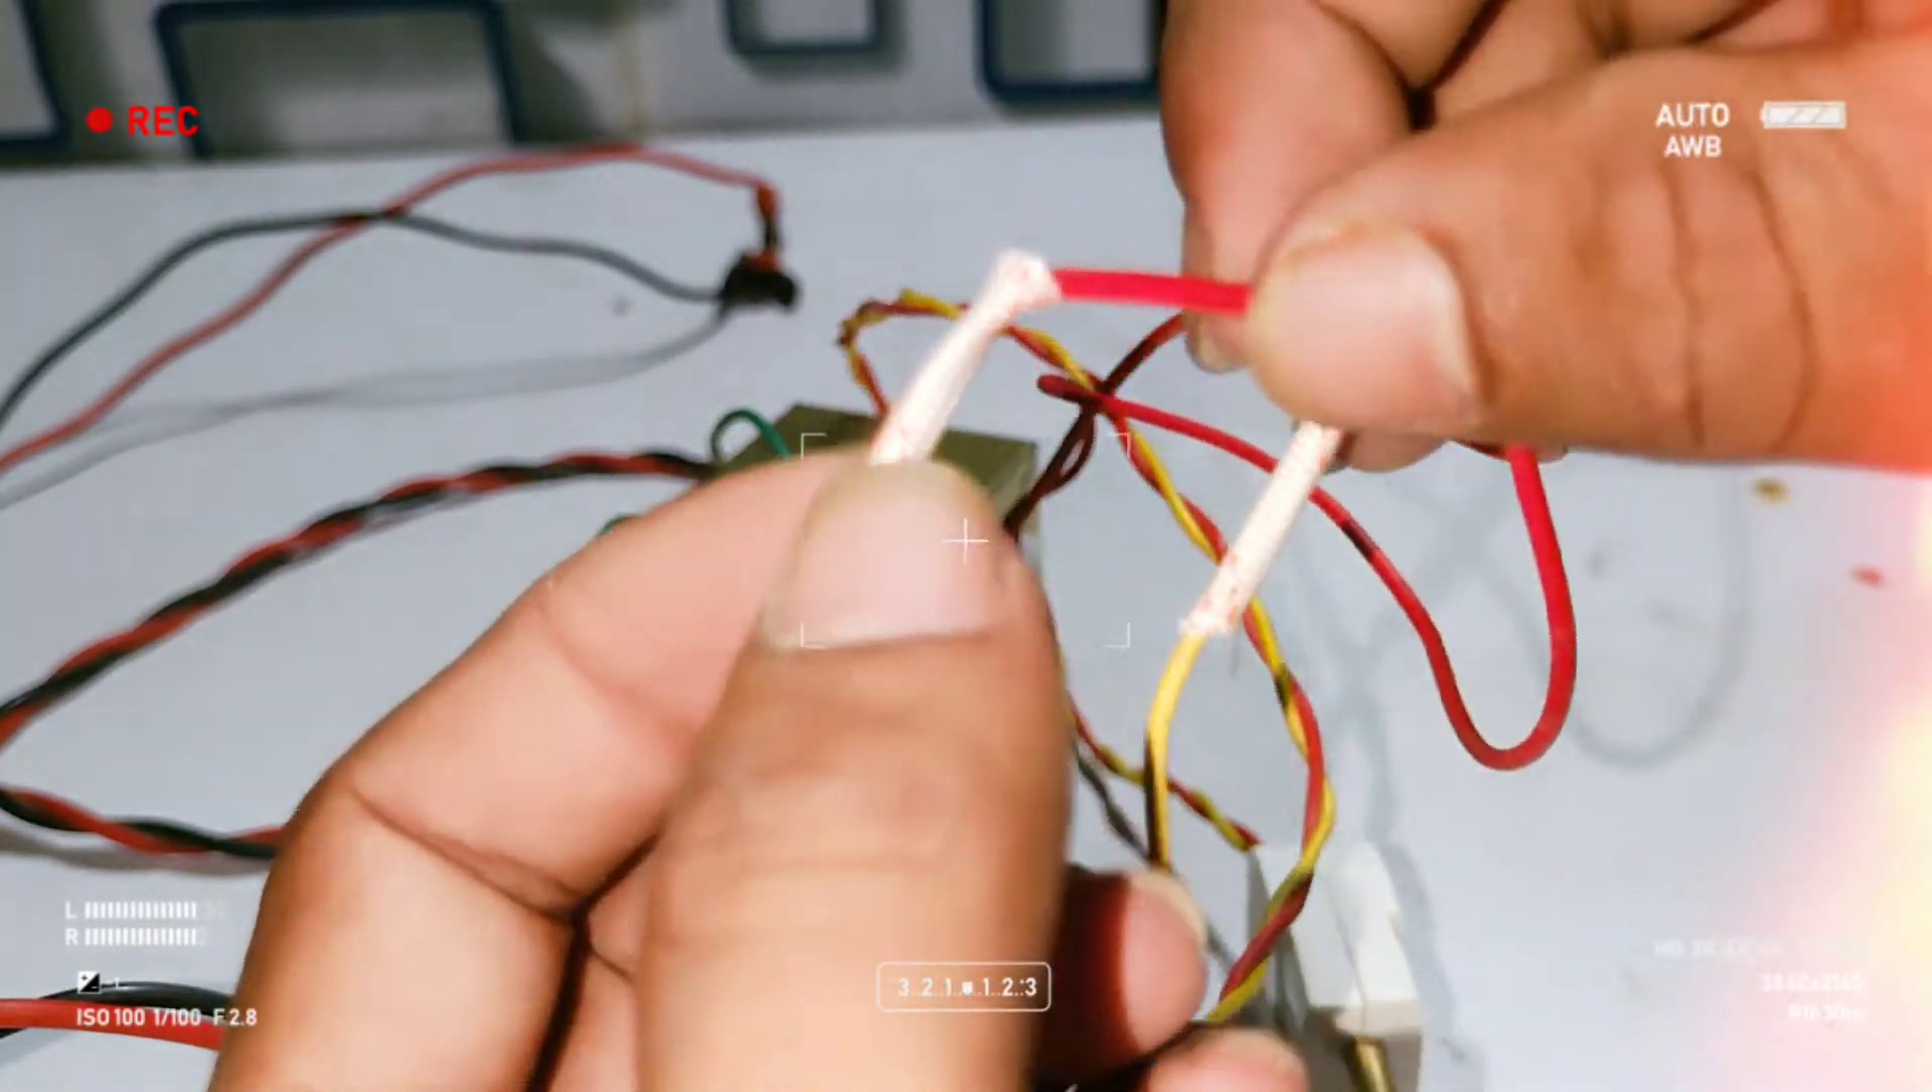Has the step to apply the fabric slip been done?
Yes.